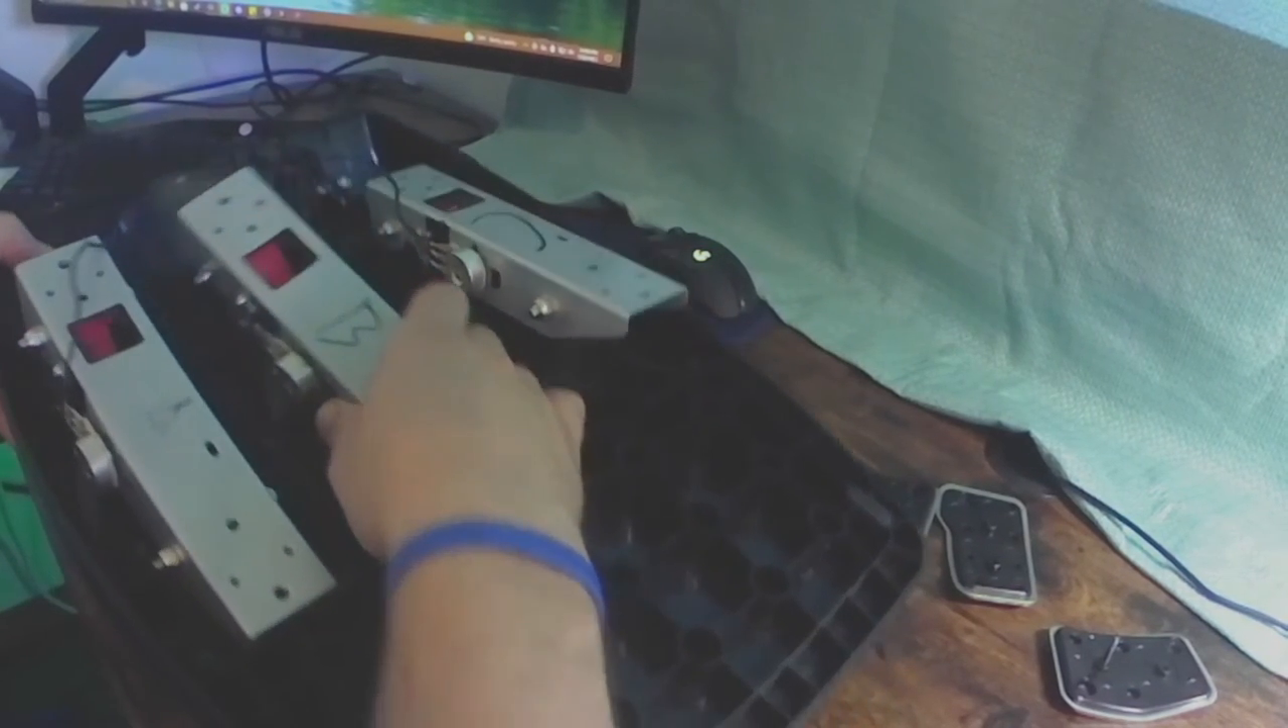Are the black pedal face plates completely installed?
No.